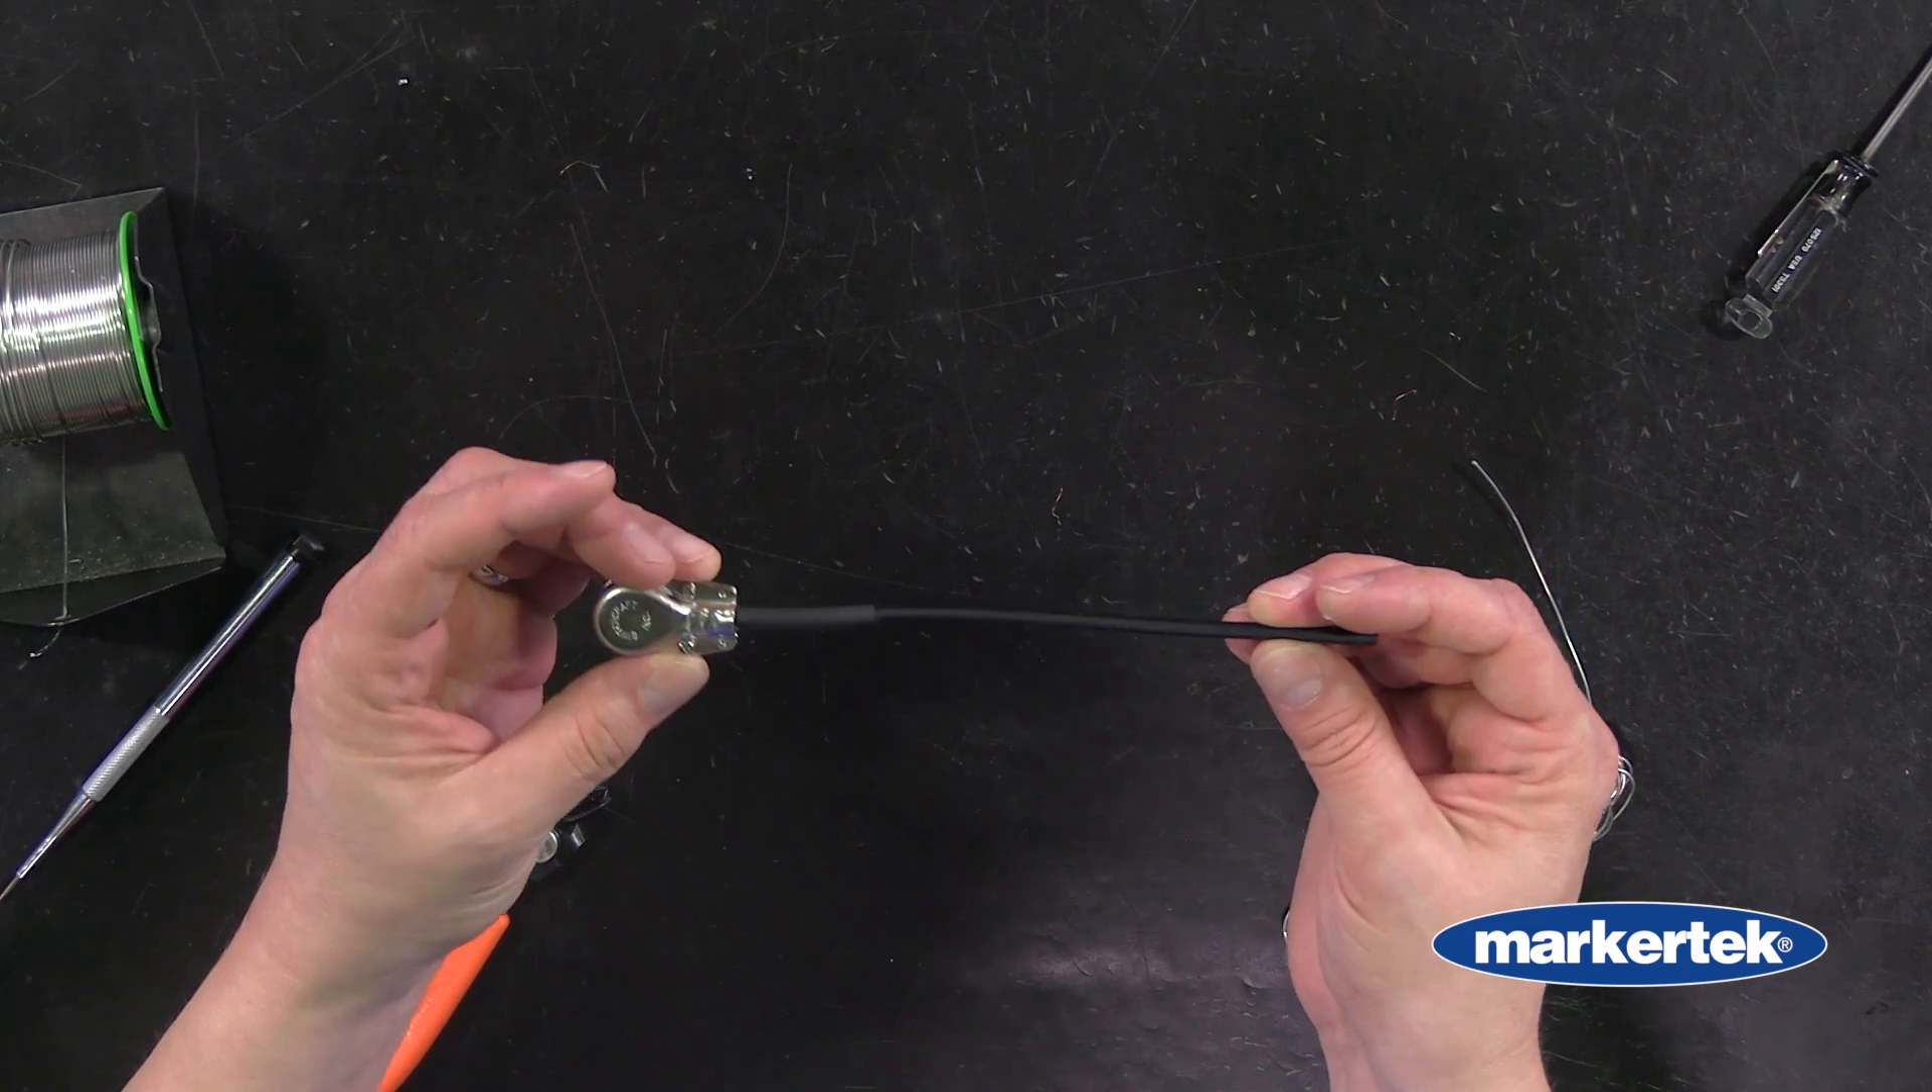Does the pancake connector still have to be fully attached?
No.